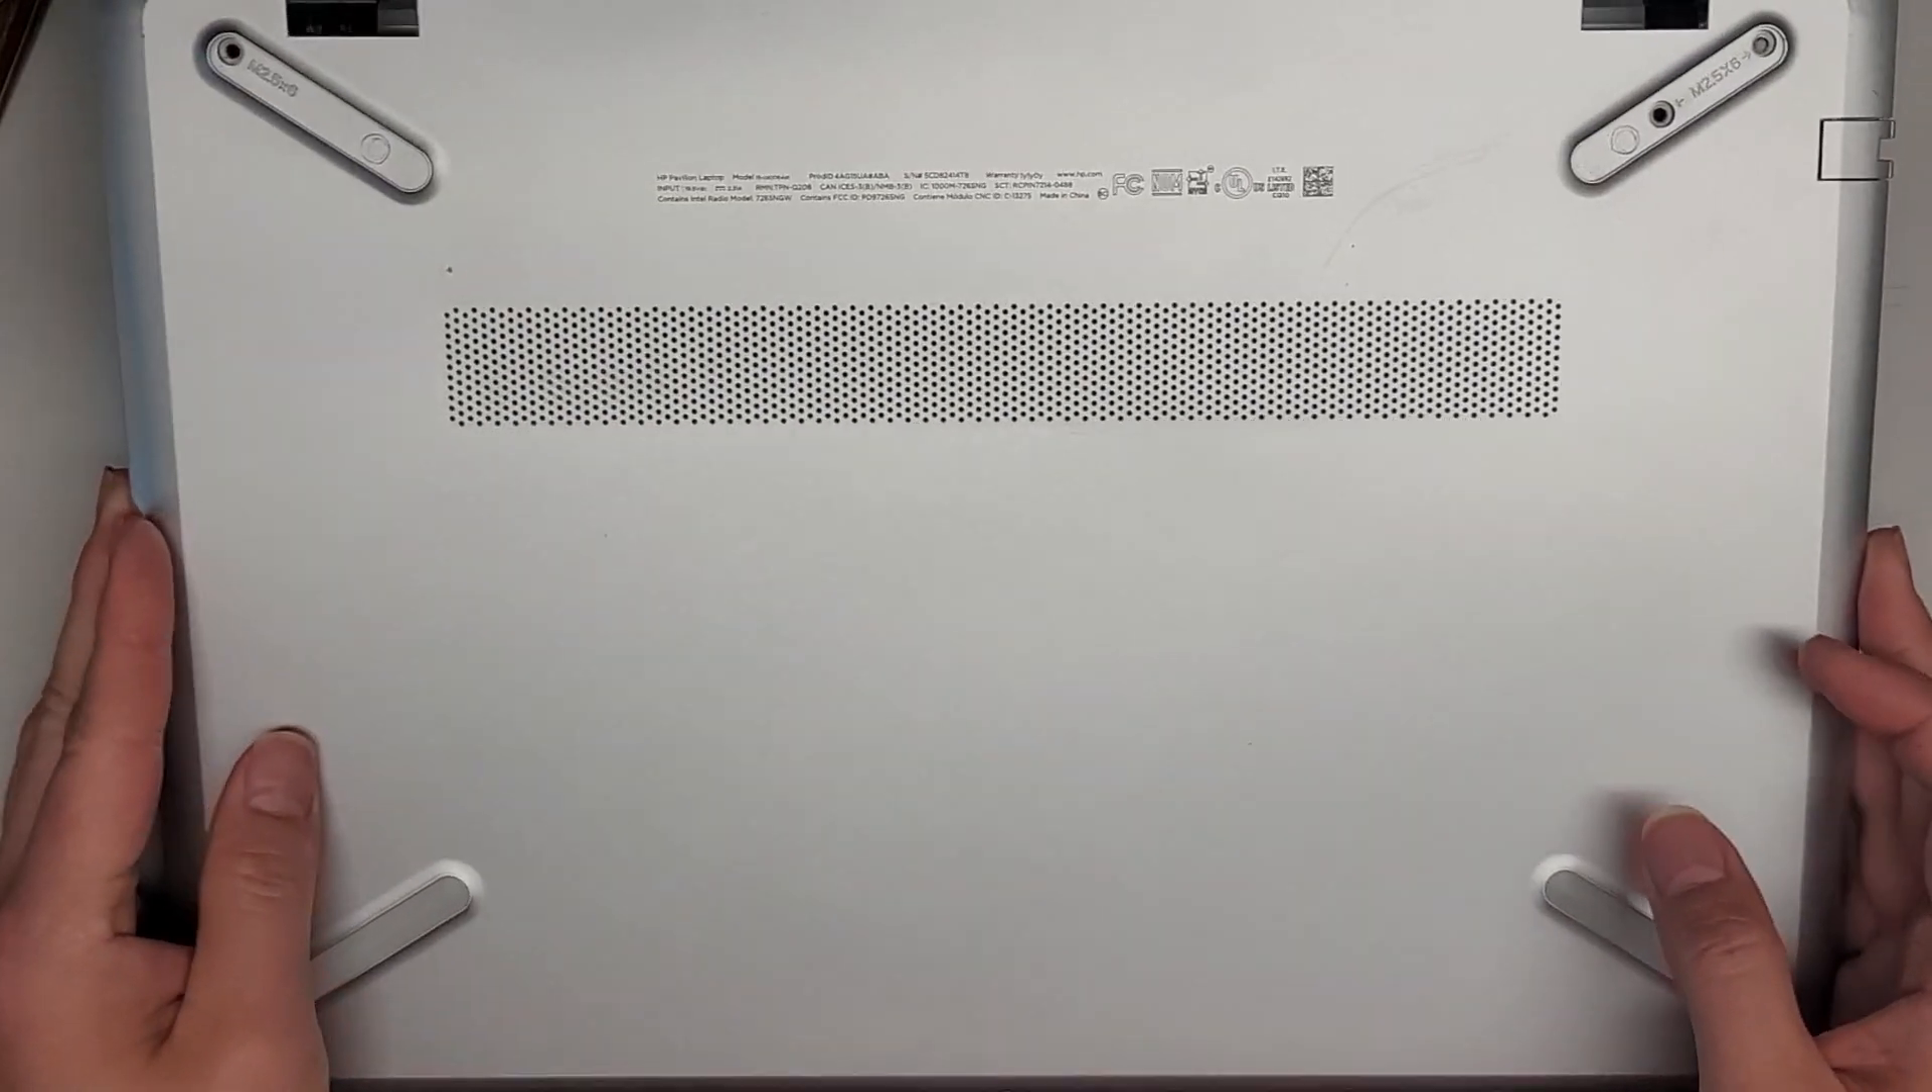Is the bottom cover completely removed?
No.